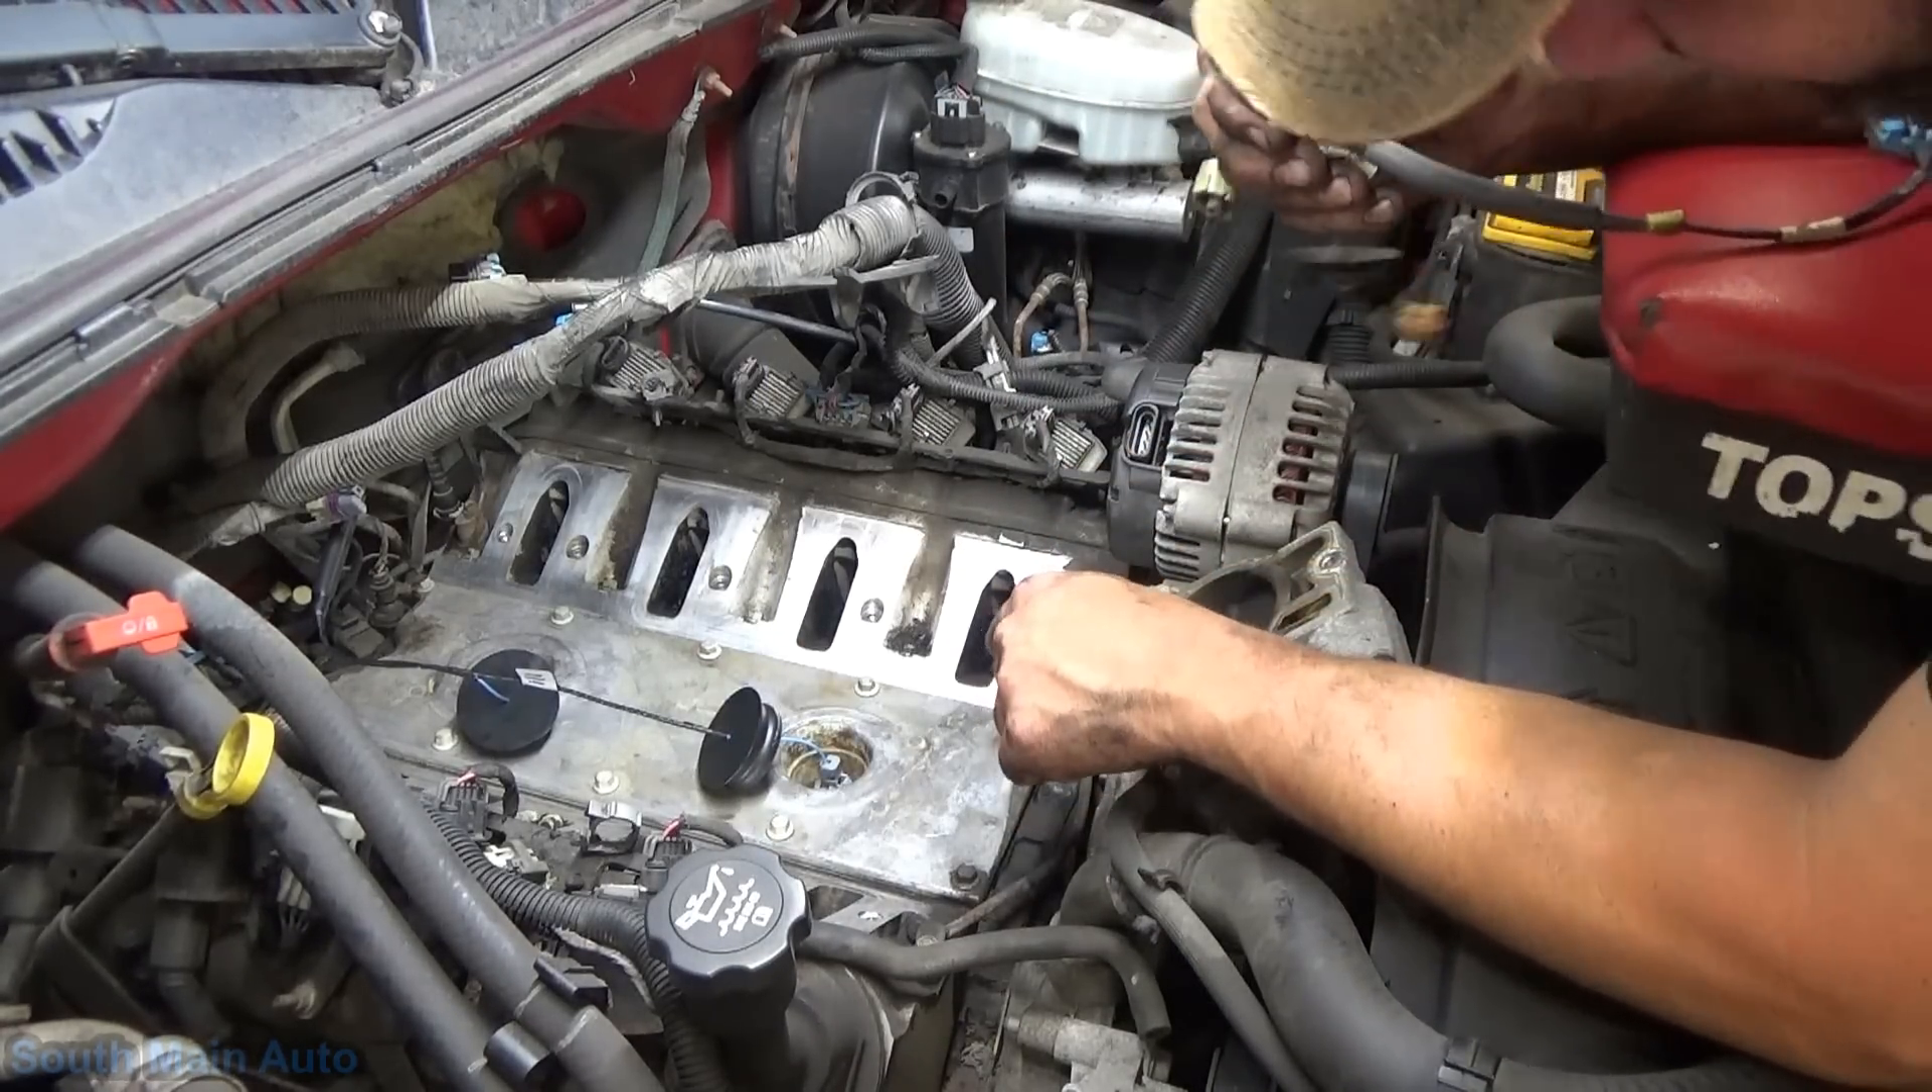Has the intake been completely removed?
Yes.